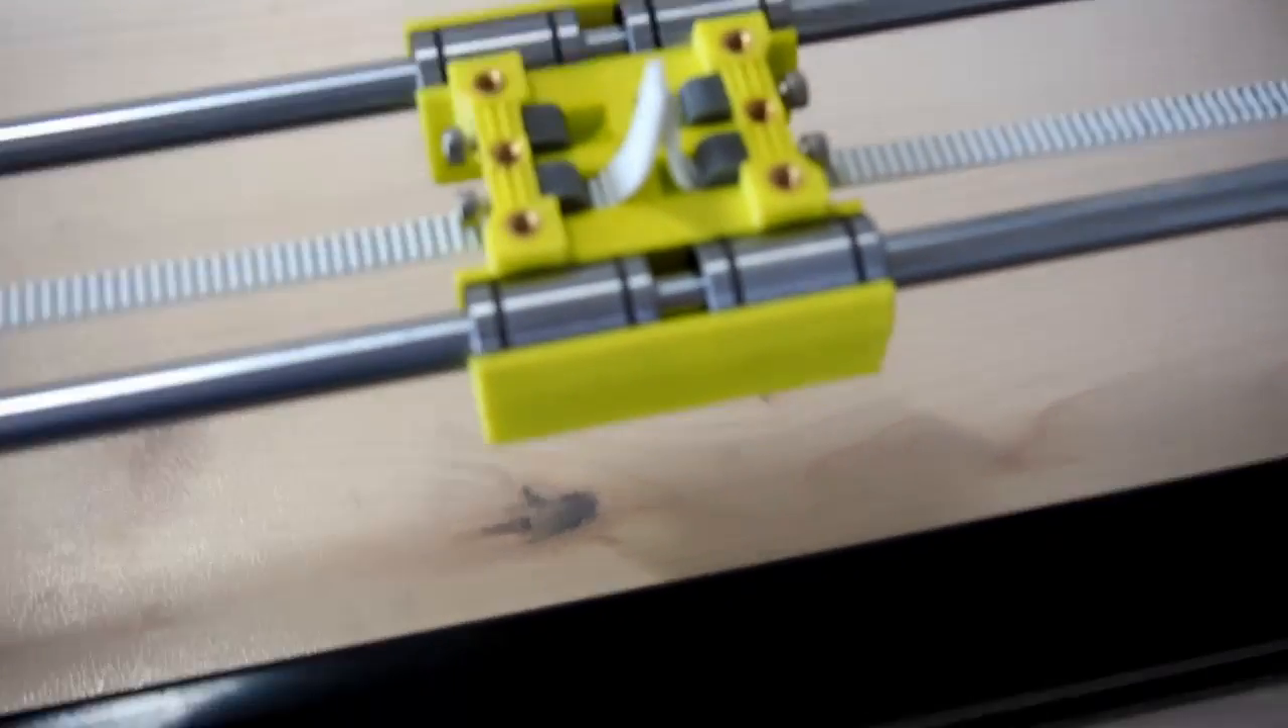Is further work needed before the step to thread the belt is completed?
No.